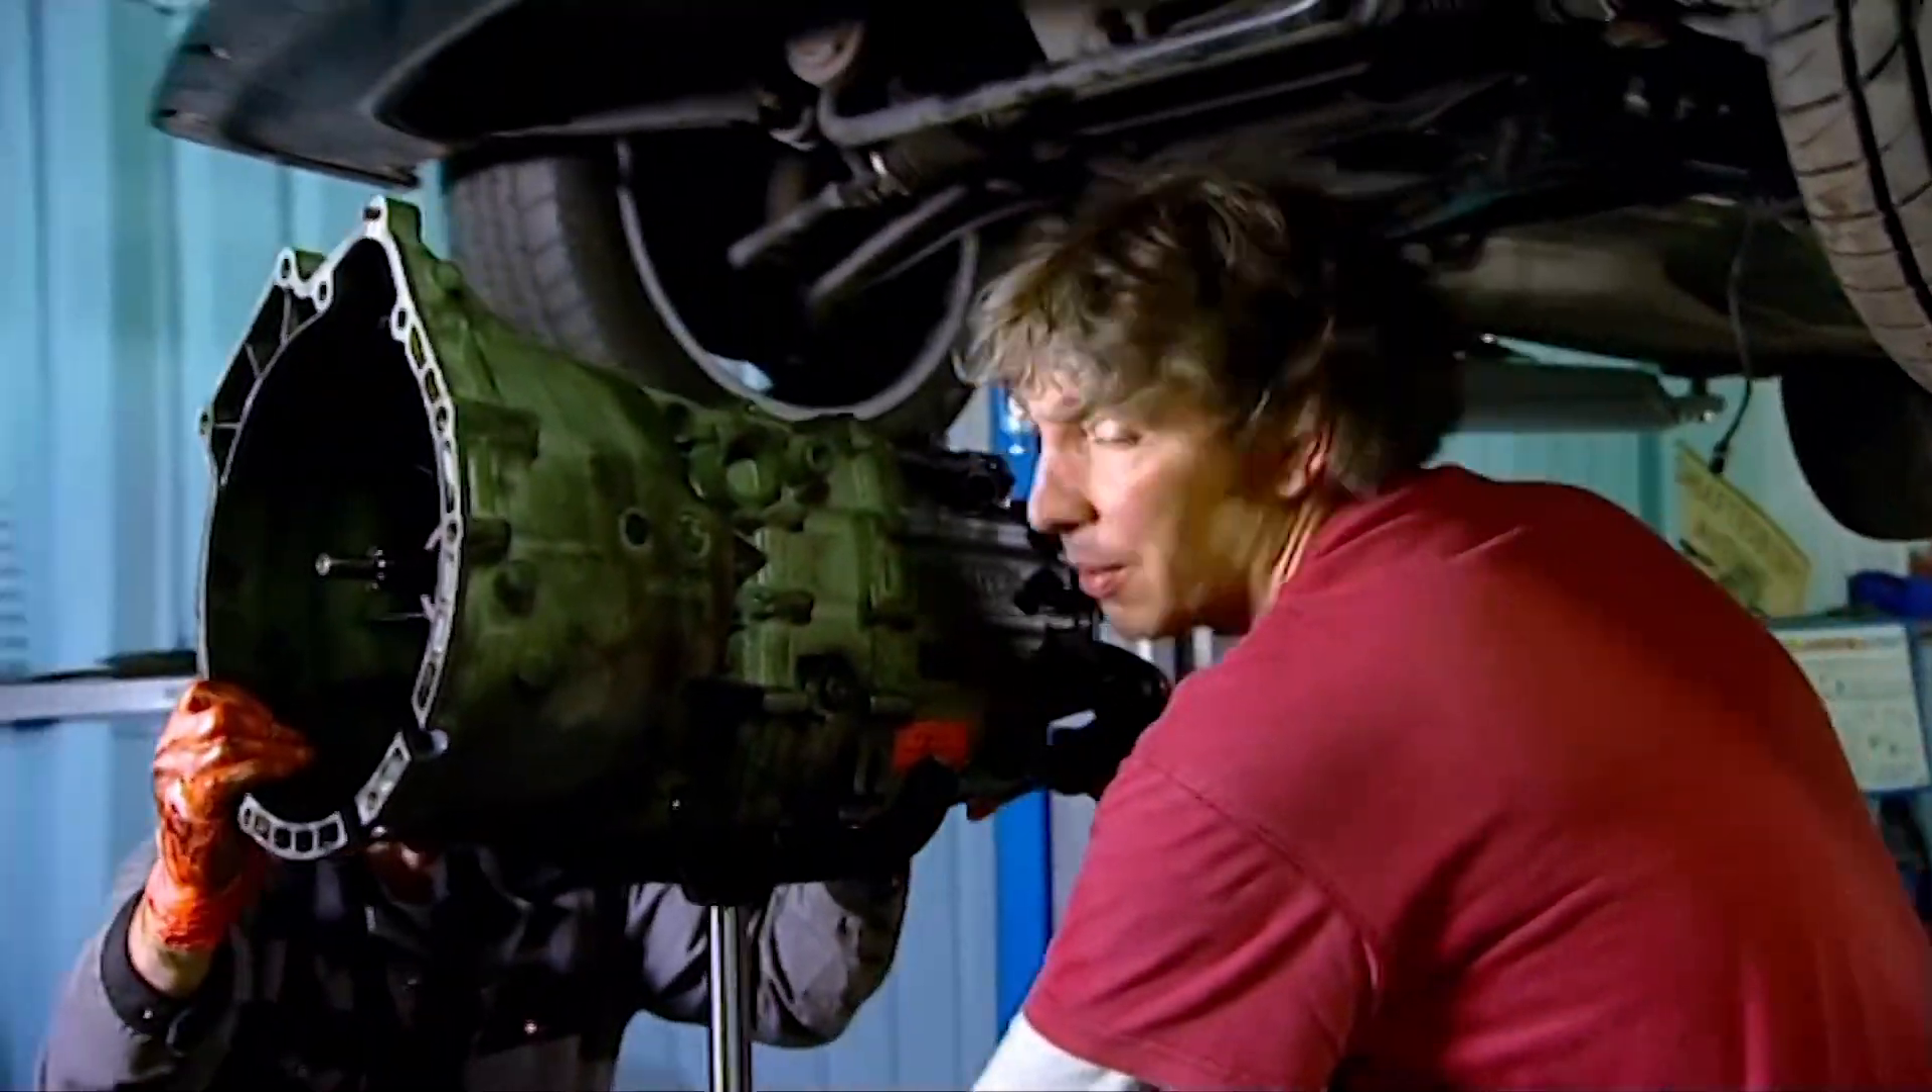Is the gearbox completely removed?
Yes.